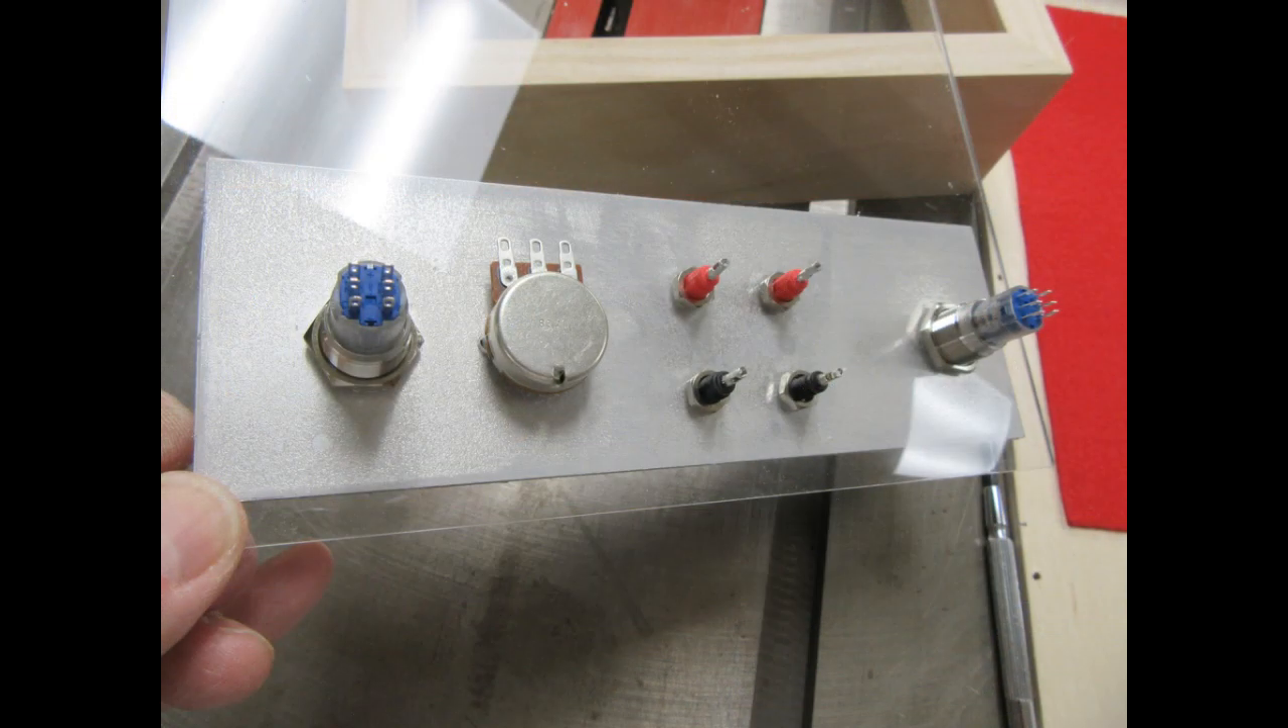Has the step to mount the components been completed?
Yes.